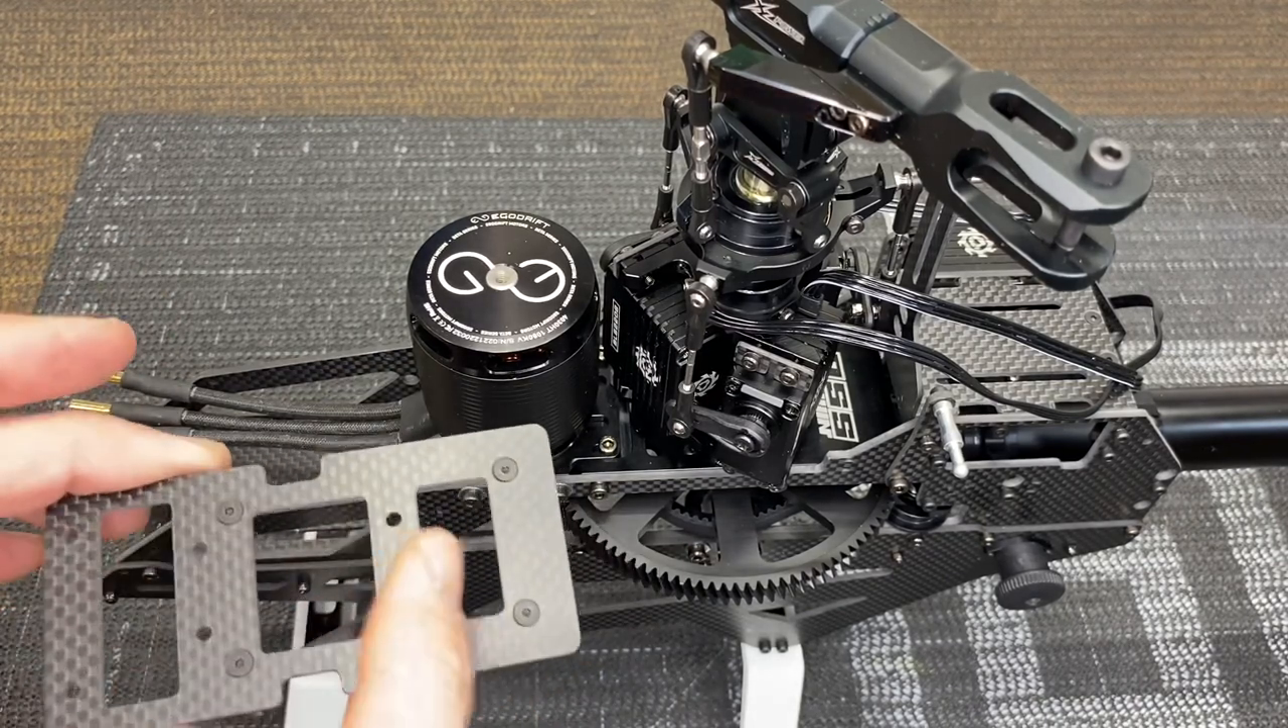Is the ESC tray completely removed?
Yes.